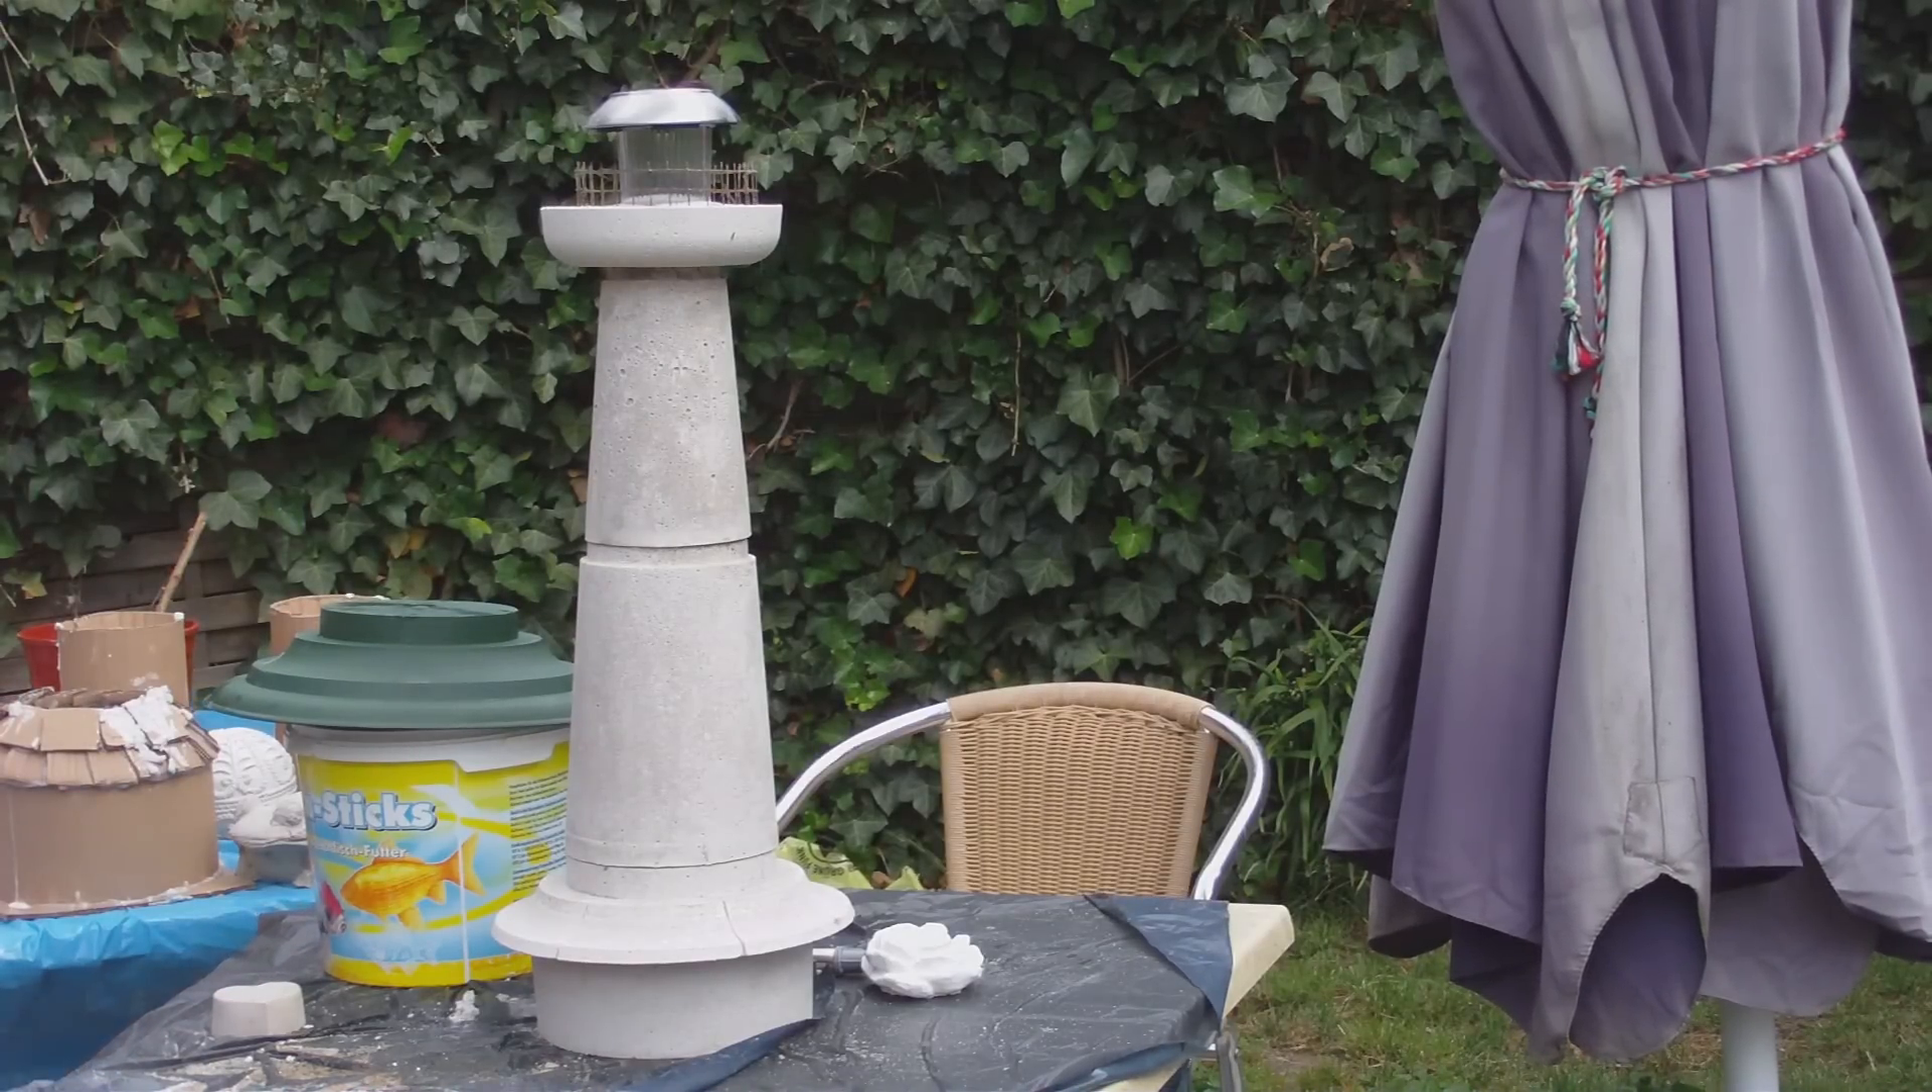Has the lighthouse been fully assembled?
Yes.